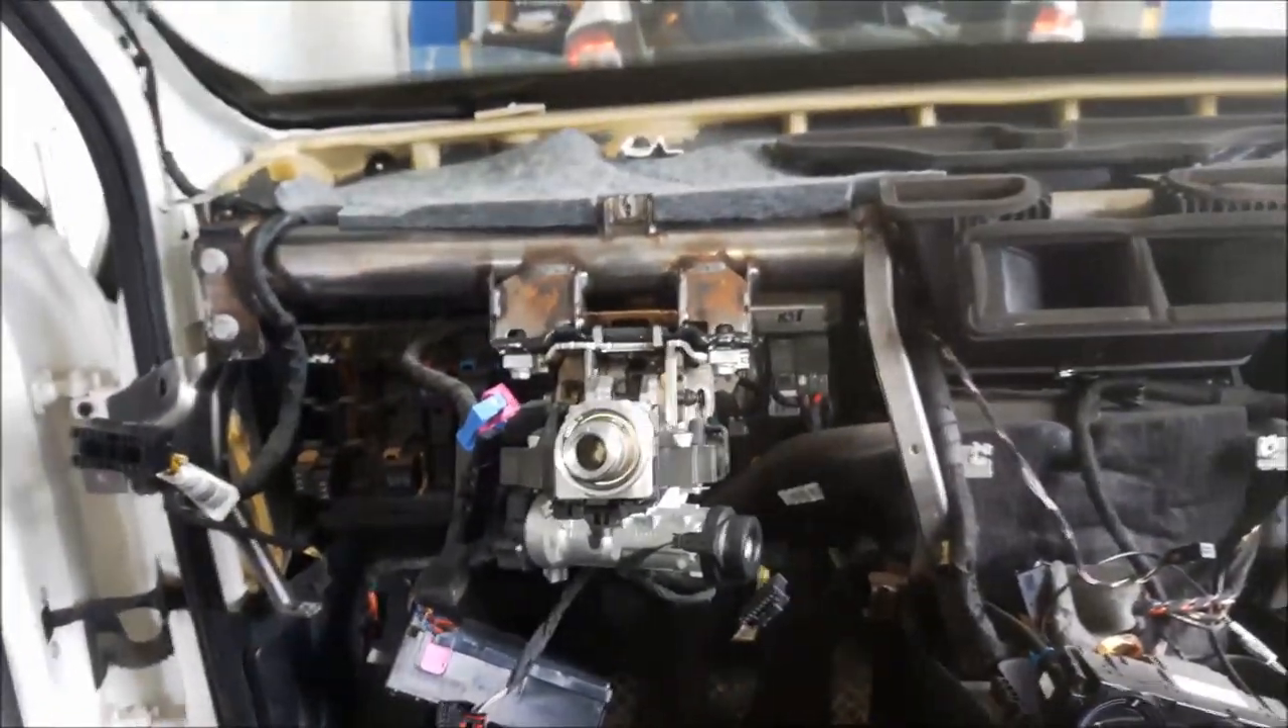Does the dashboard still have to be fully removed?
No.